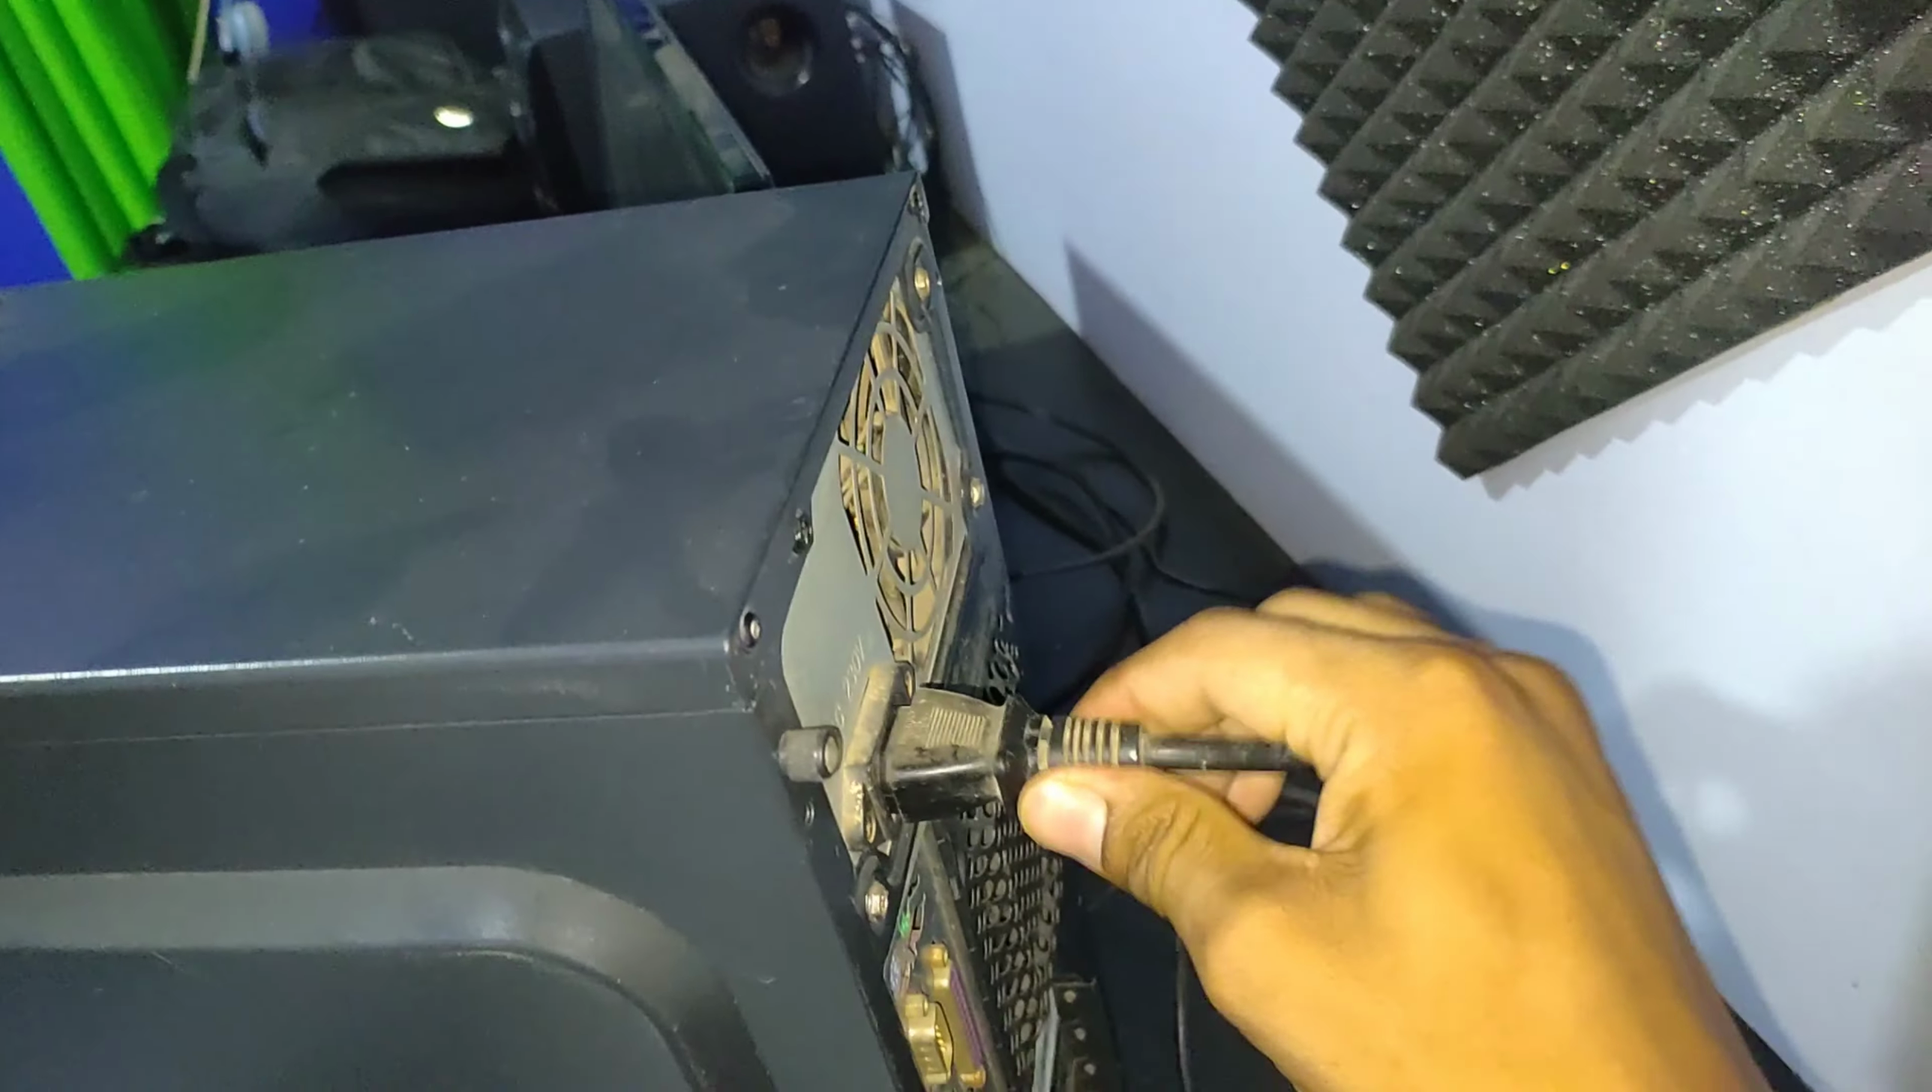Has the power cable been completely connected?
Yes.